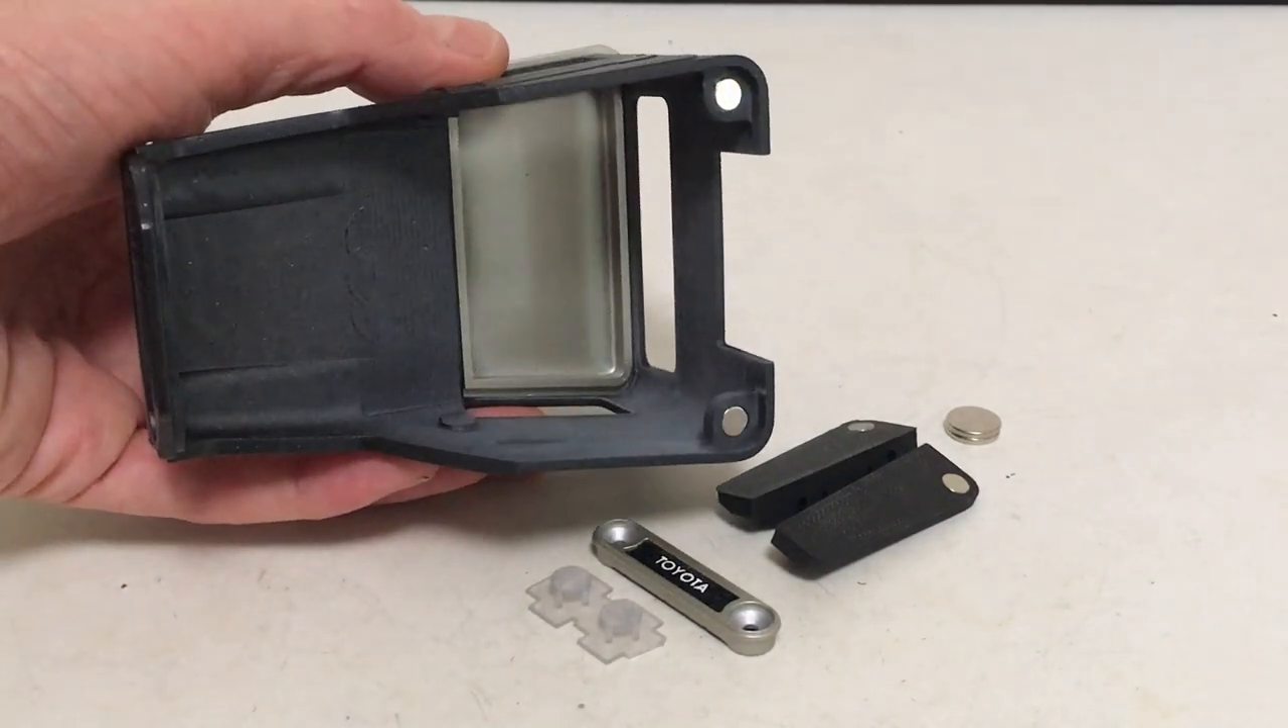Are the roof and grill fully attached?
No.